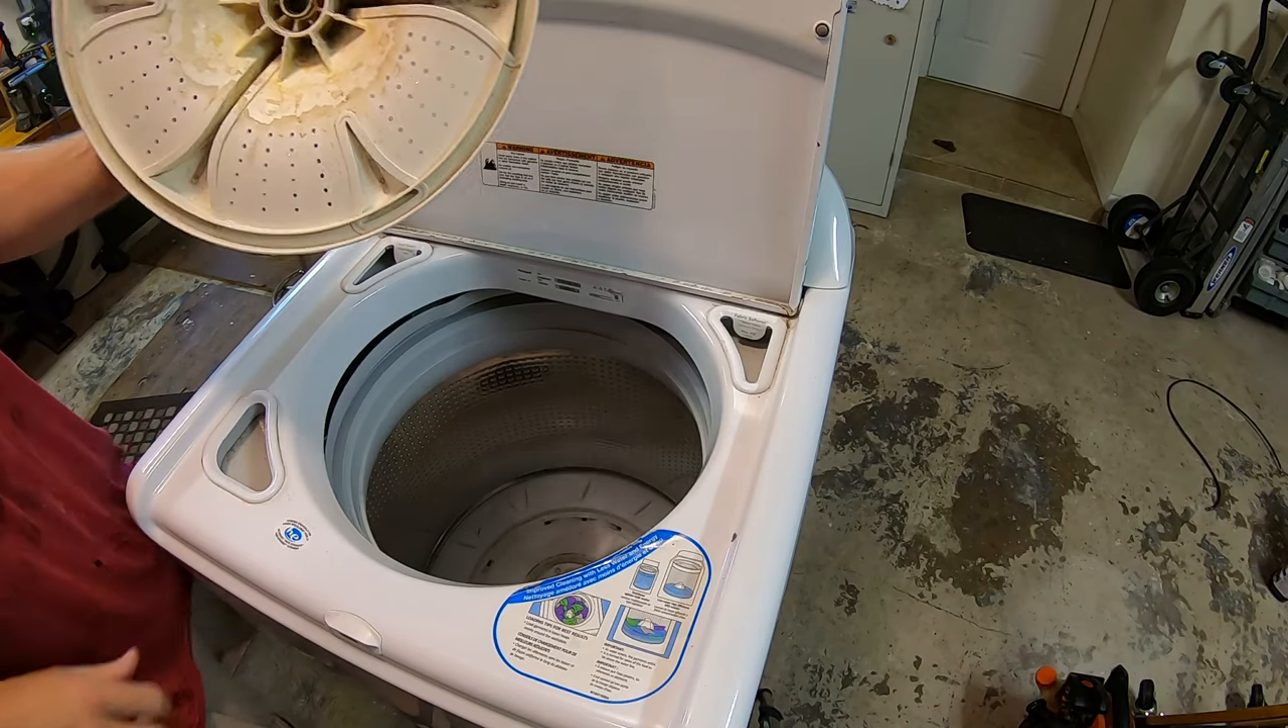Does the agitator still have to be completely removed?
No.